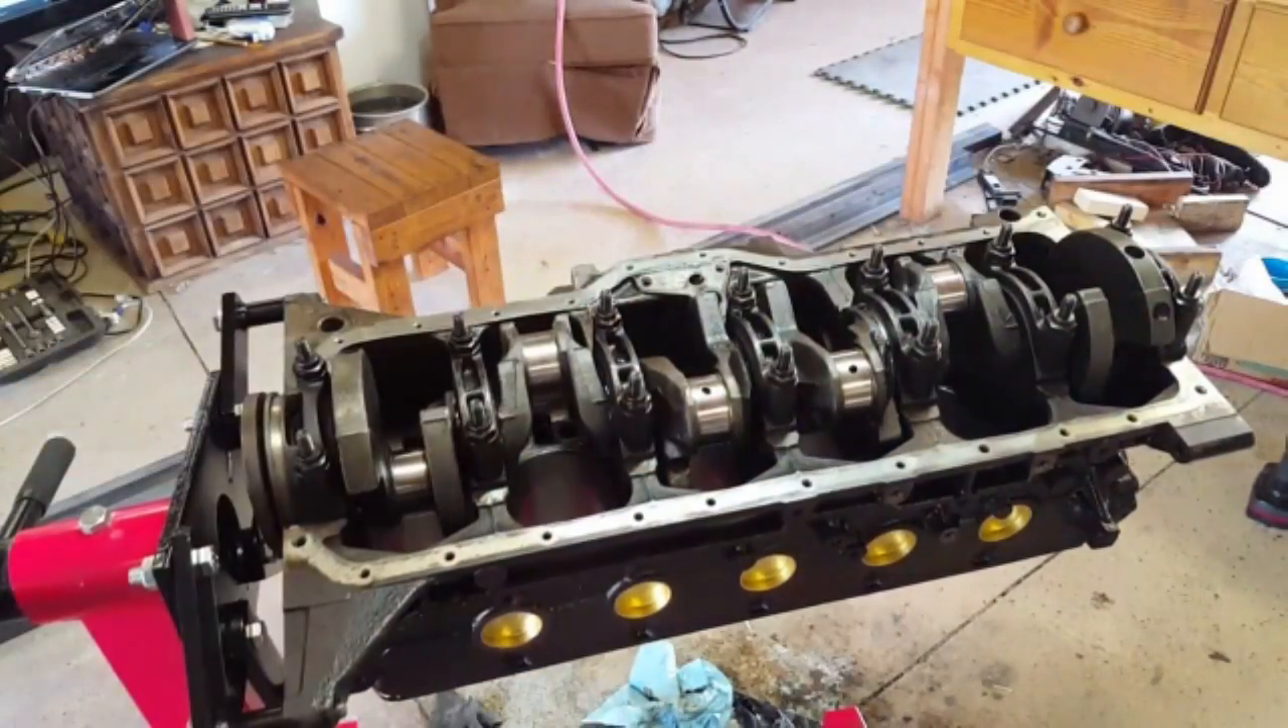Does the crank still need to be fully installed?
No.